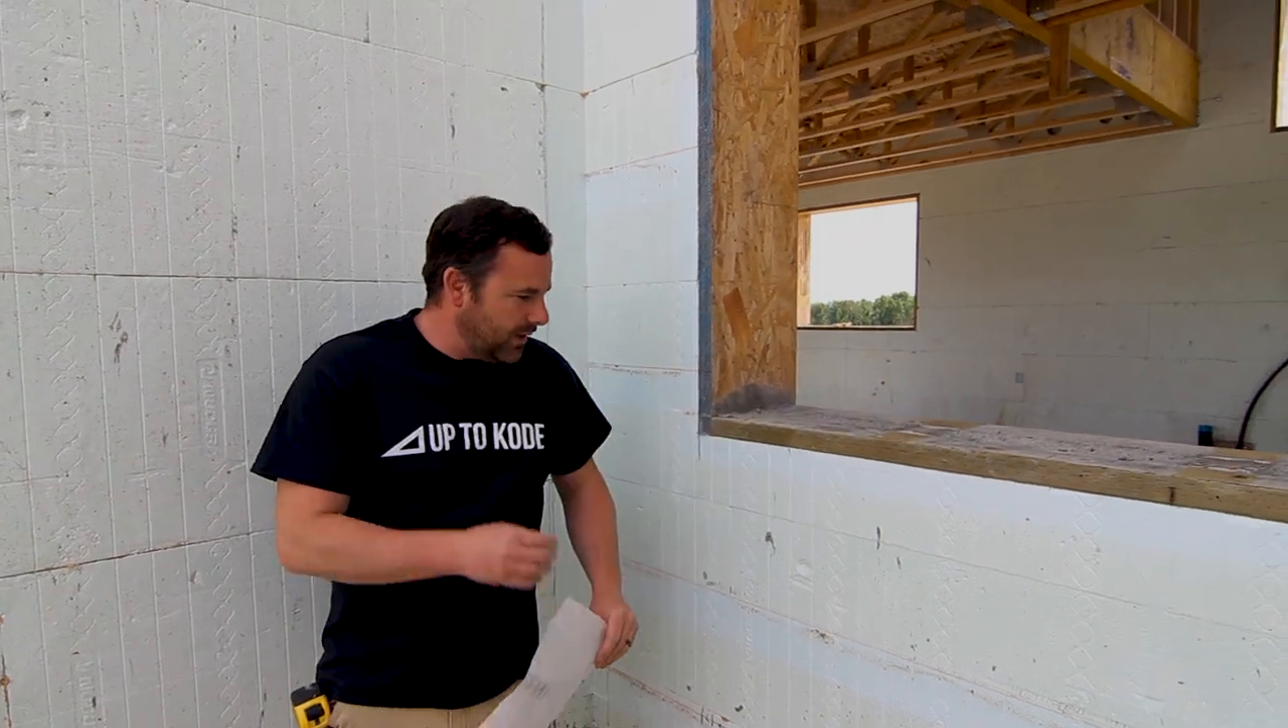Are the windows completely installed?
No.